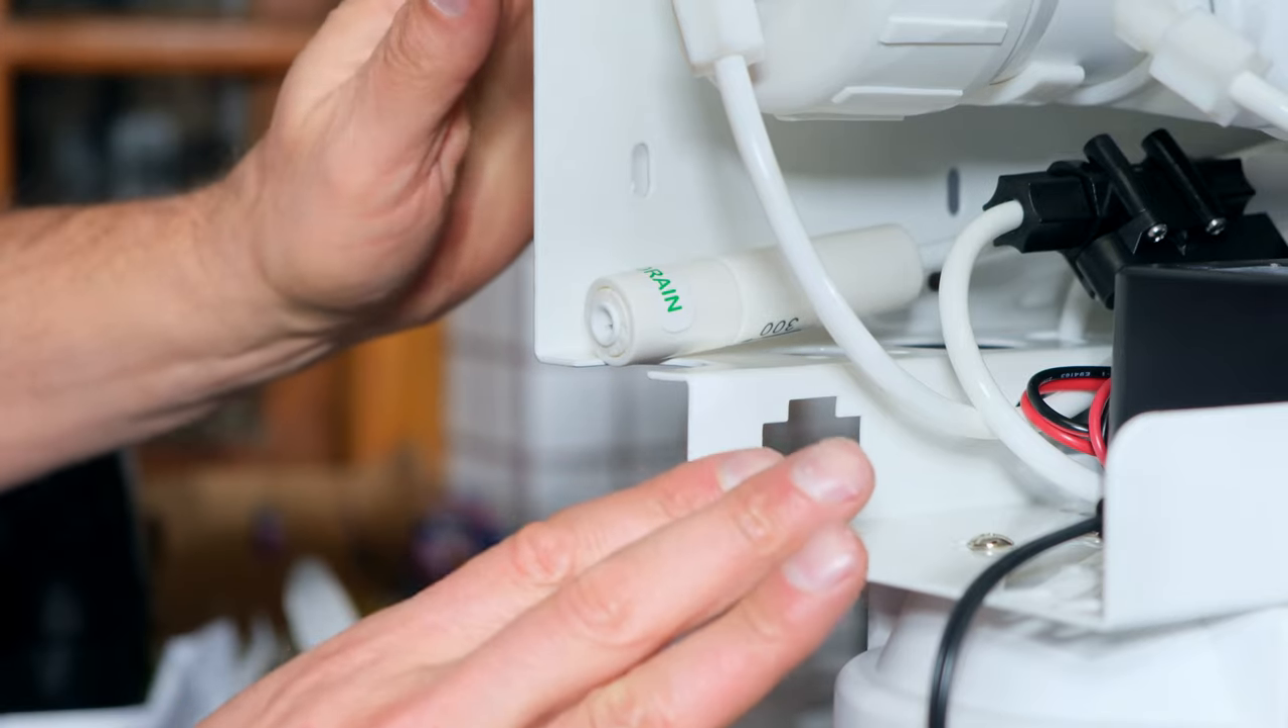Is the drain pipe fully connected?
No.